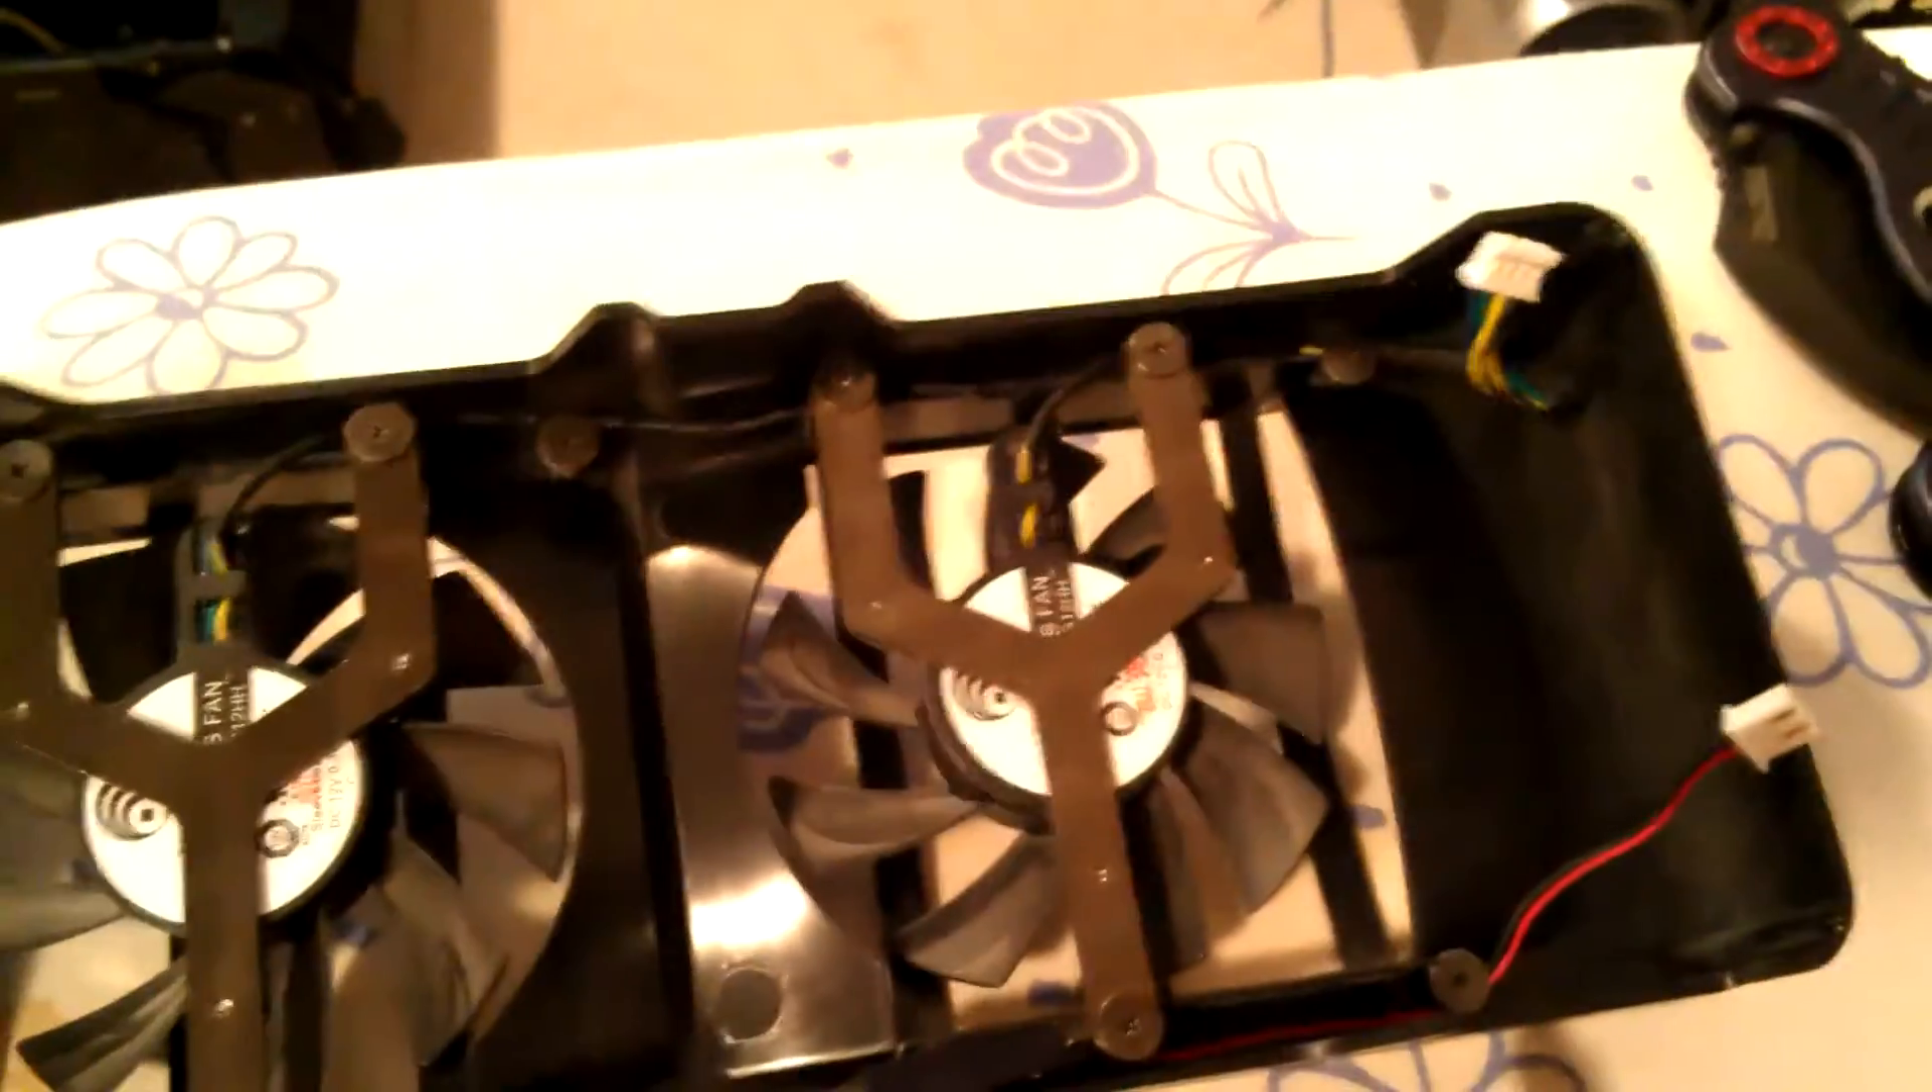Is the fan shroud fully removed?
Yes.